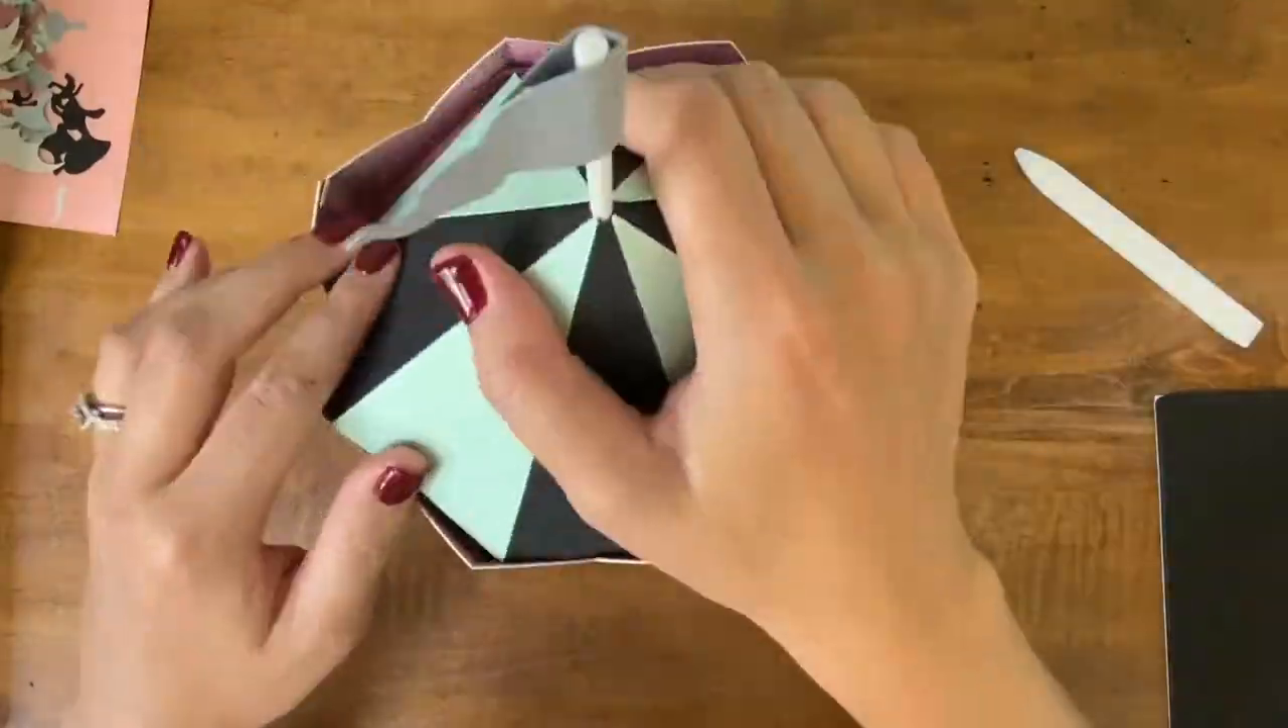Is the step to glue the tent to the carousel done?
No.